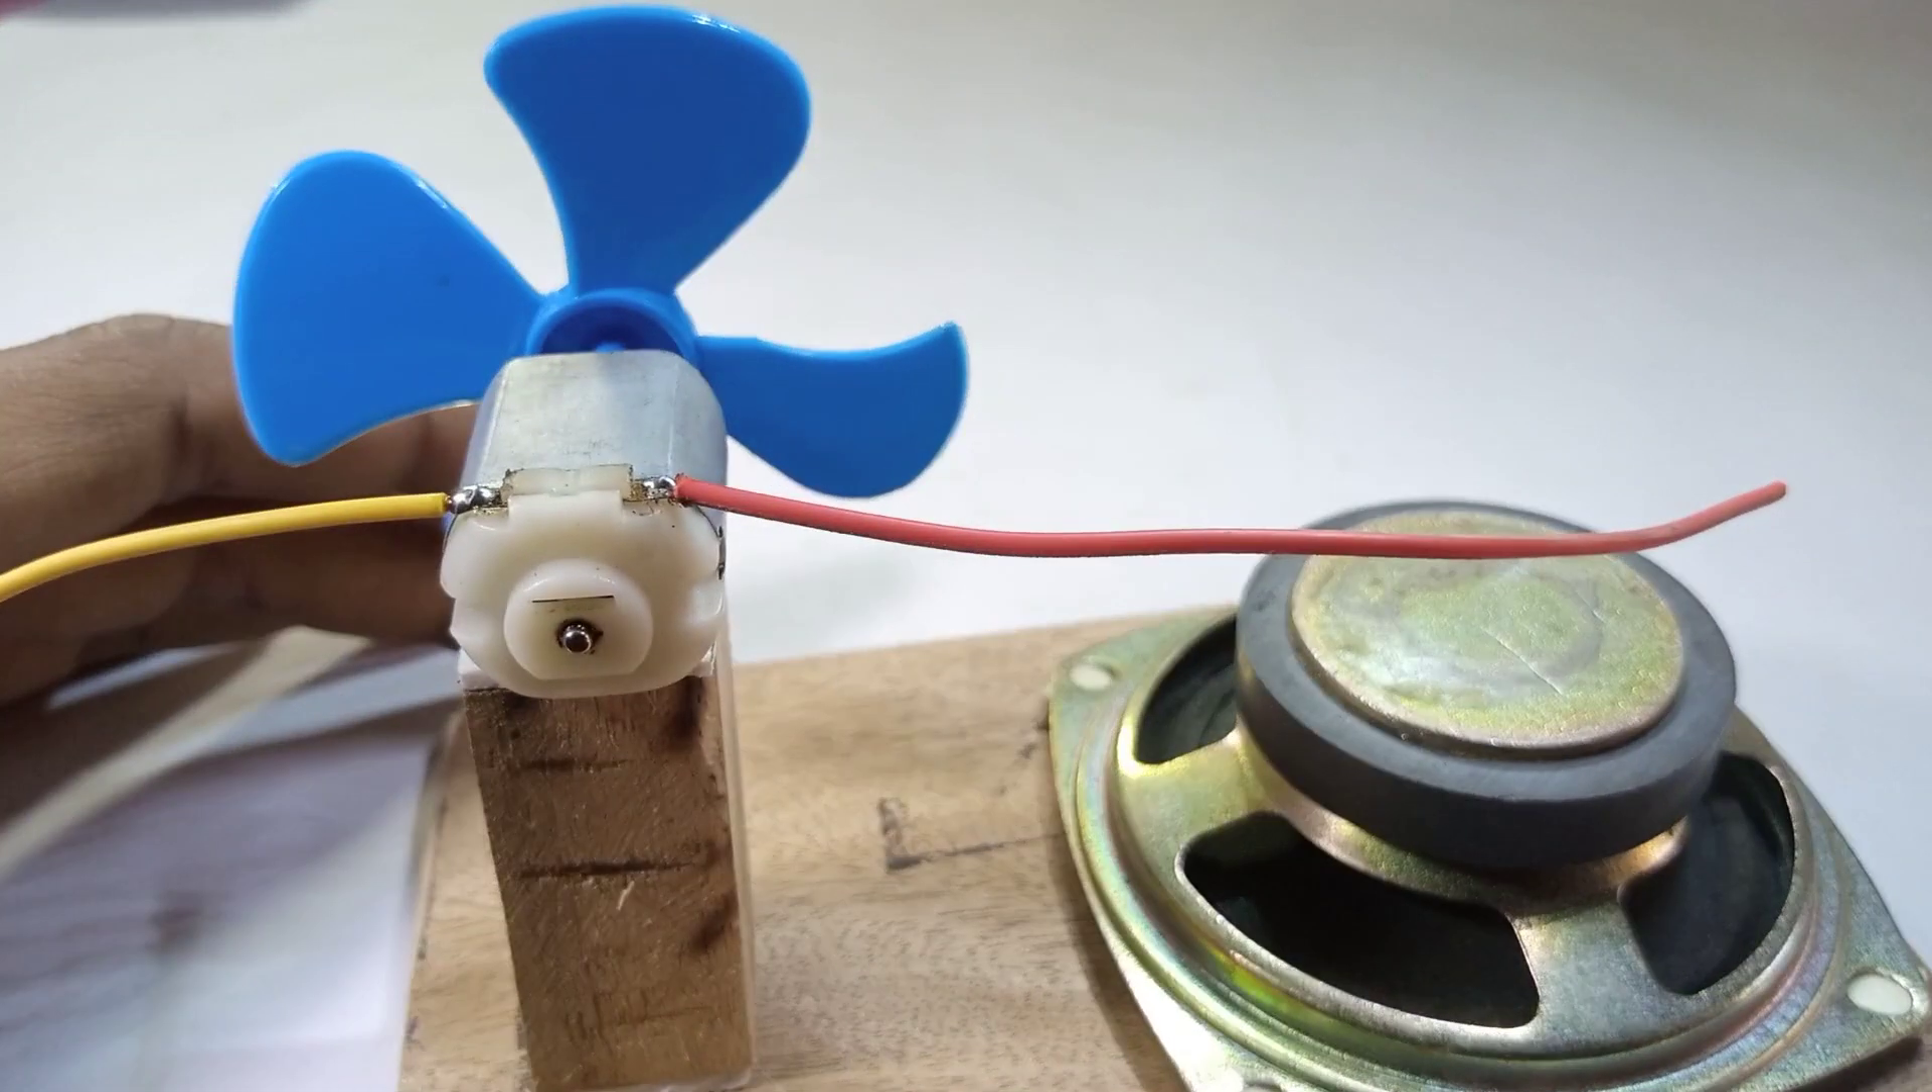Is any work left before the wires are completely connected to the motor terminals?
No.